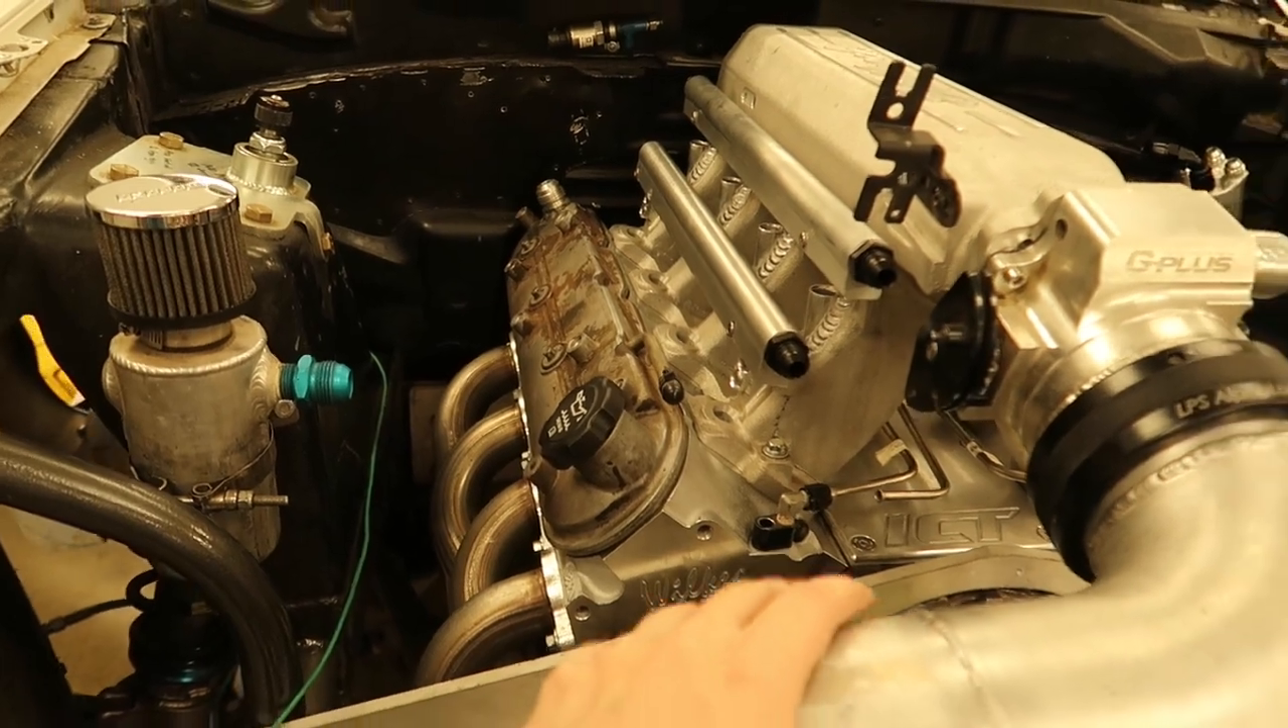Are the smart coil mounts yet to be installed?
Yes.